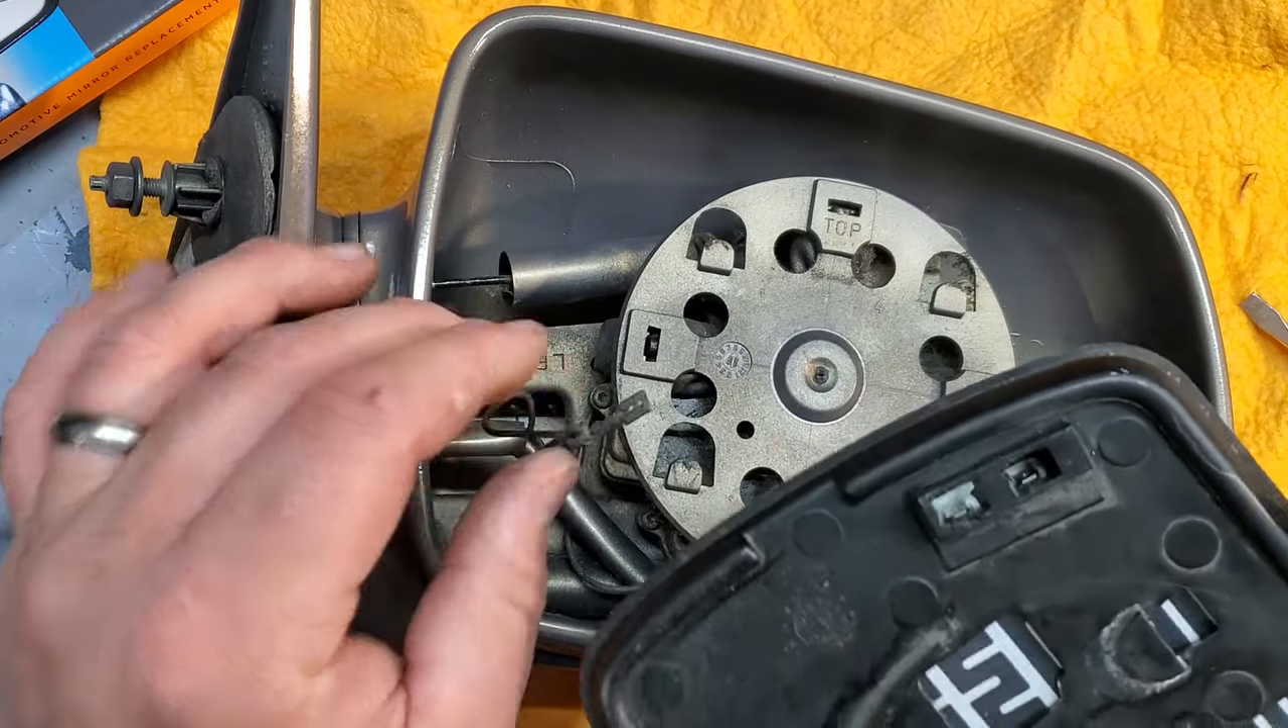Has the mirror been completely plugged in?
No.